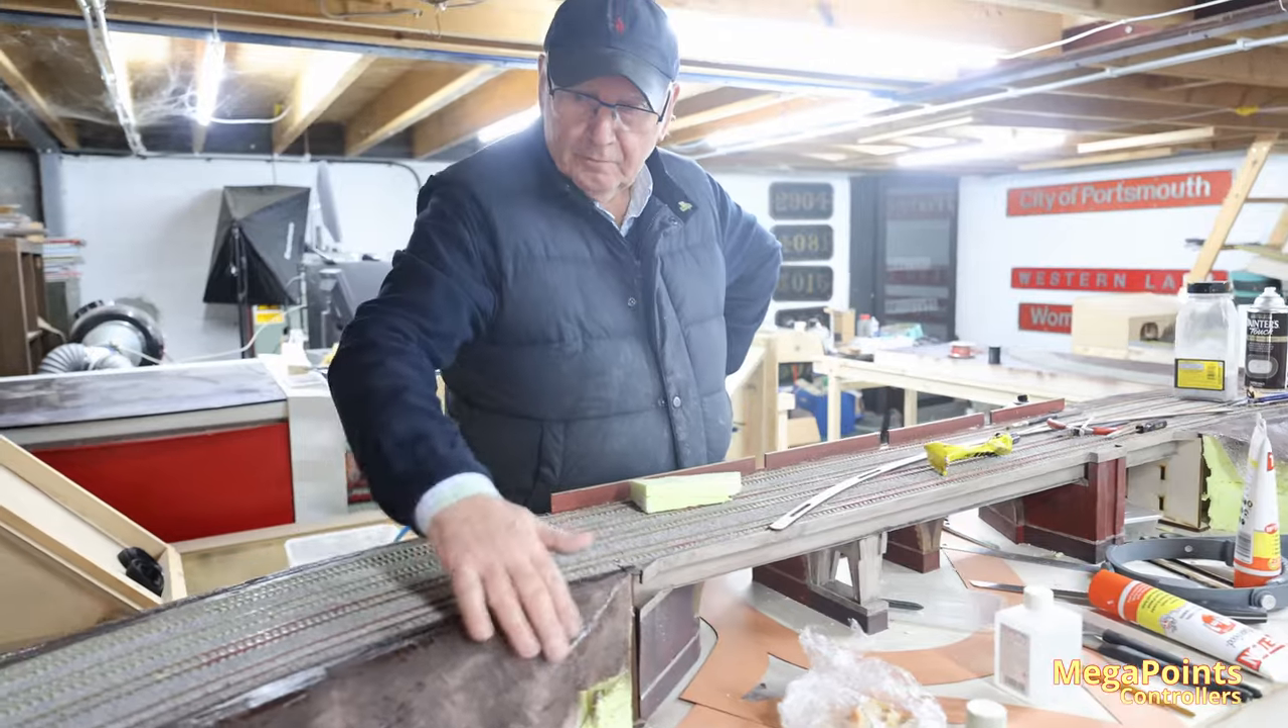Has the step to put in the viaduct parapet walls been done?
No.